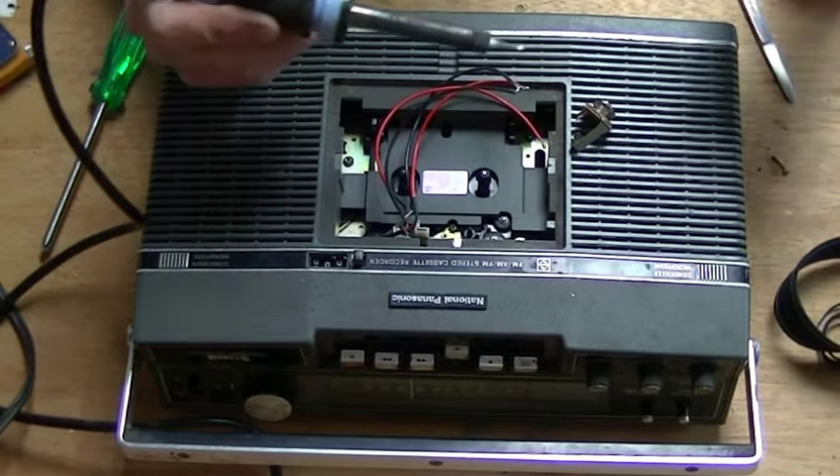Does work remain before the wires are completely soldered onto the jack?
Yes.